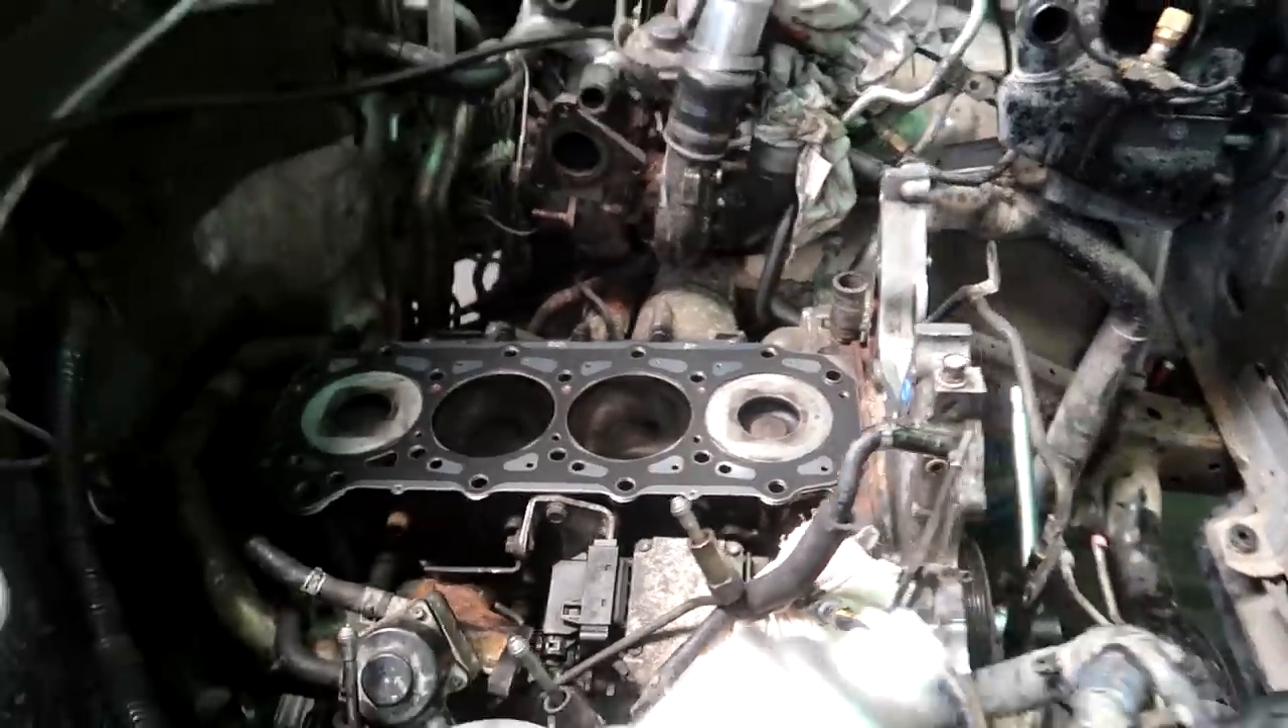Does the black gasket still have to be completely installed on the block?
No.